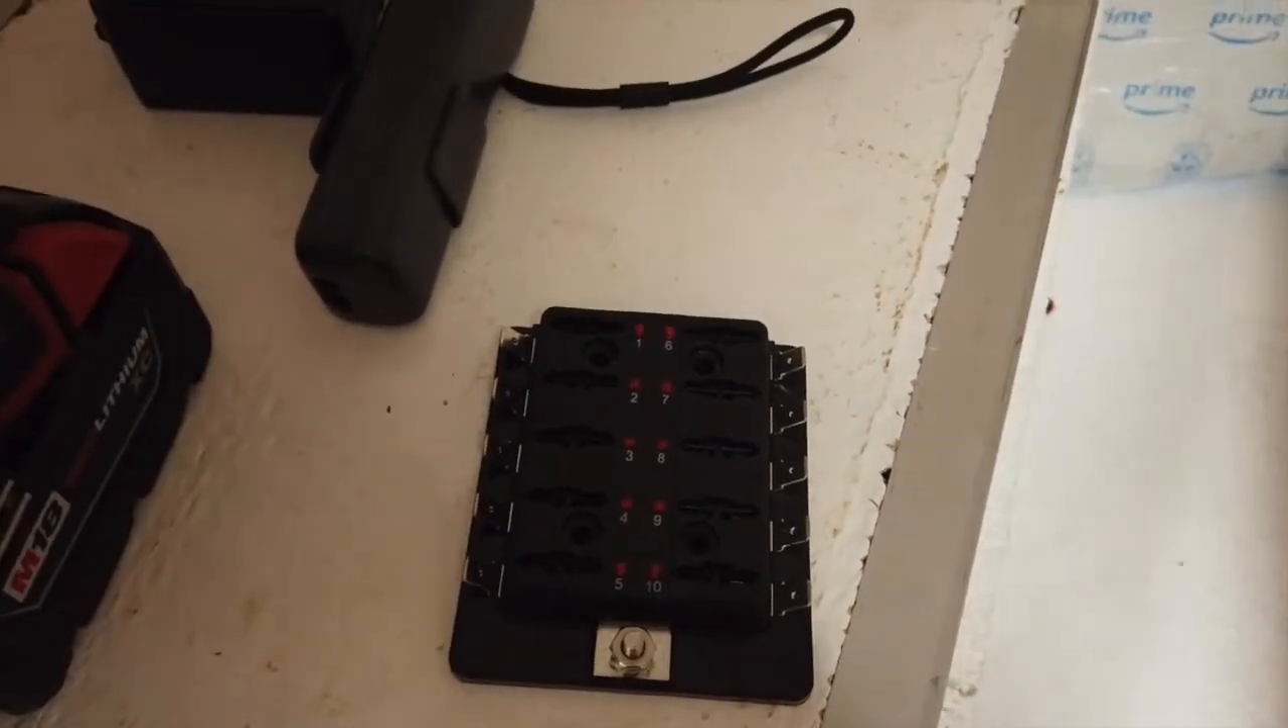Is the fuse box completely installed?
No.